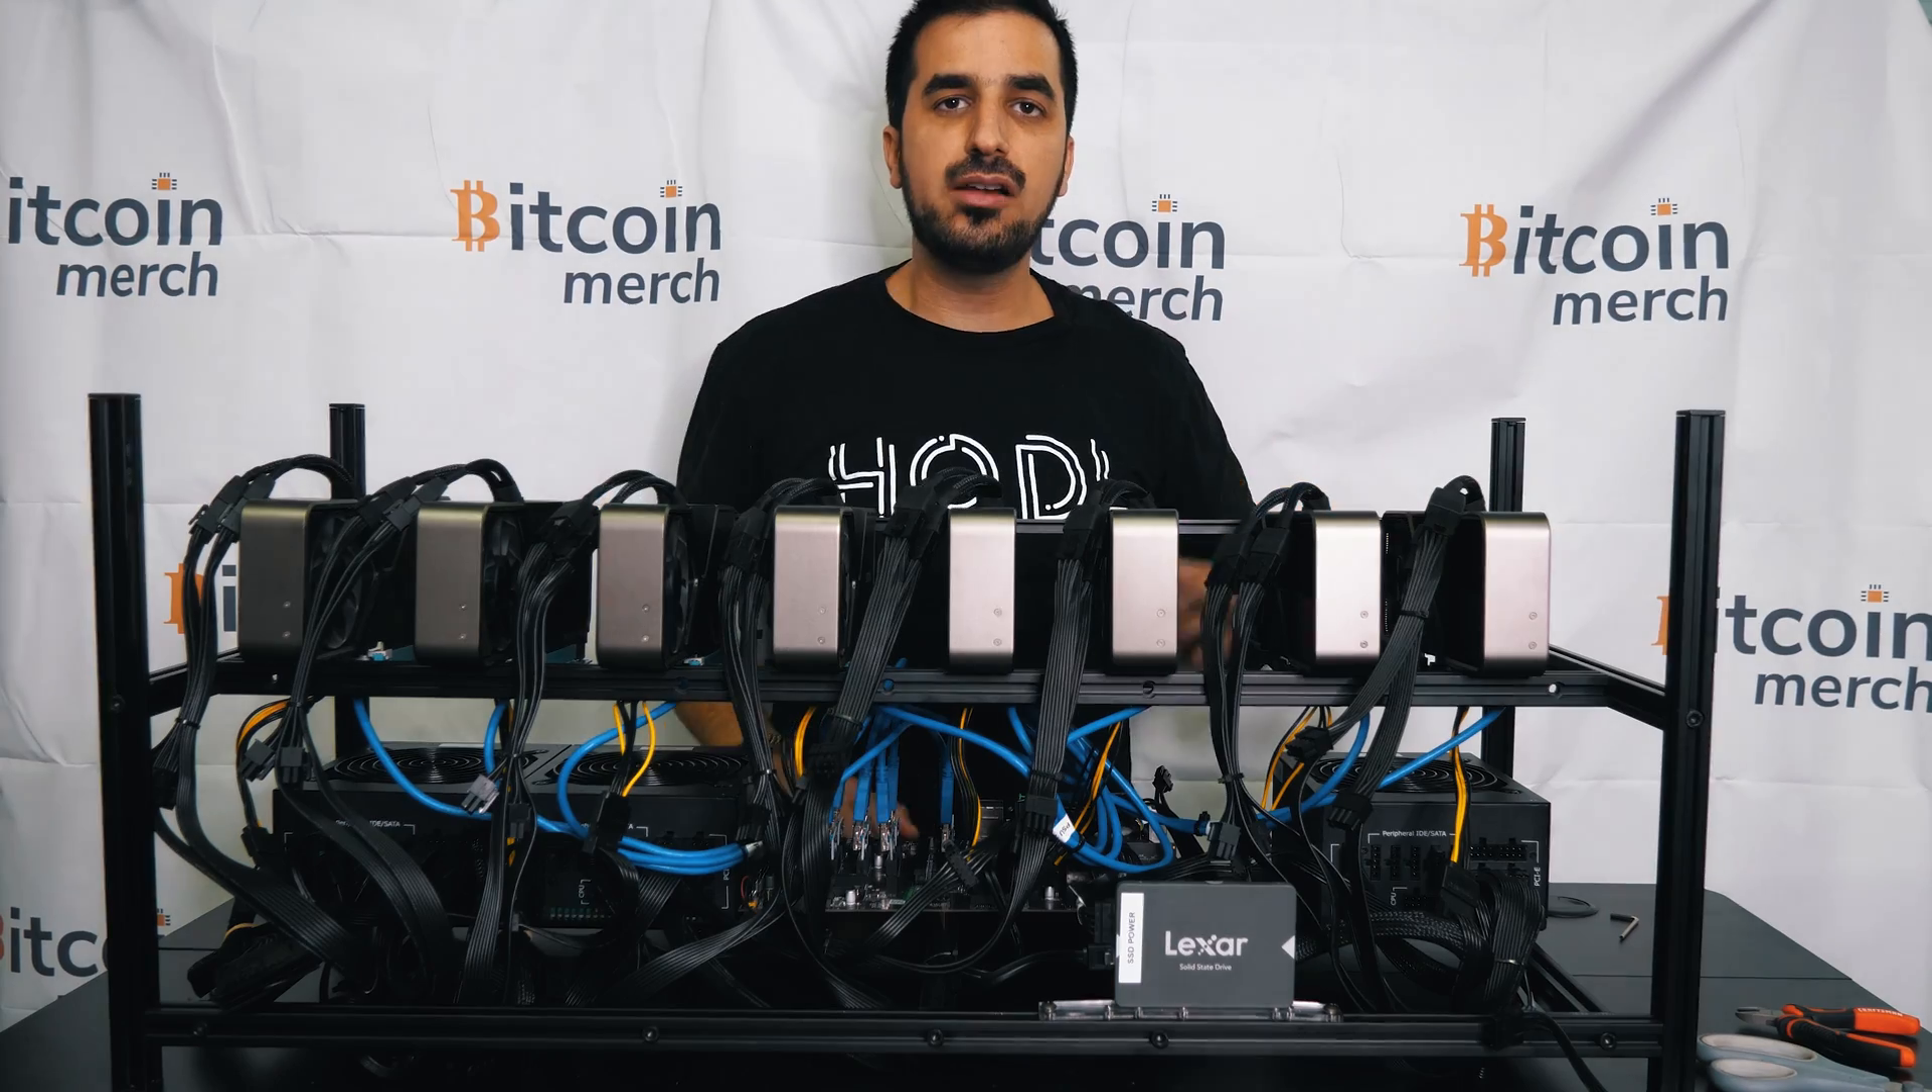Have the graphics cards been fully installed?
Yes.